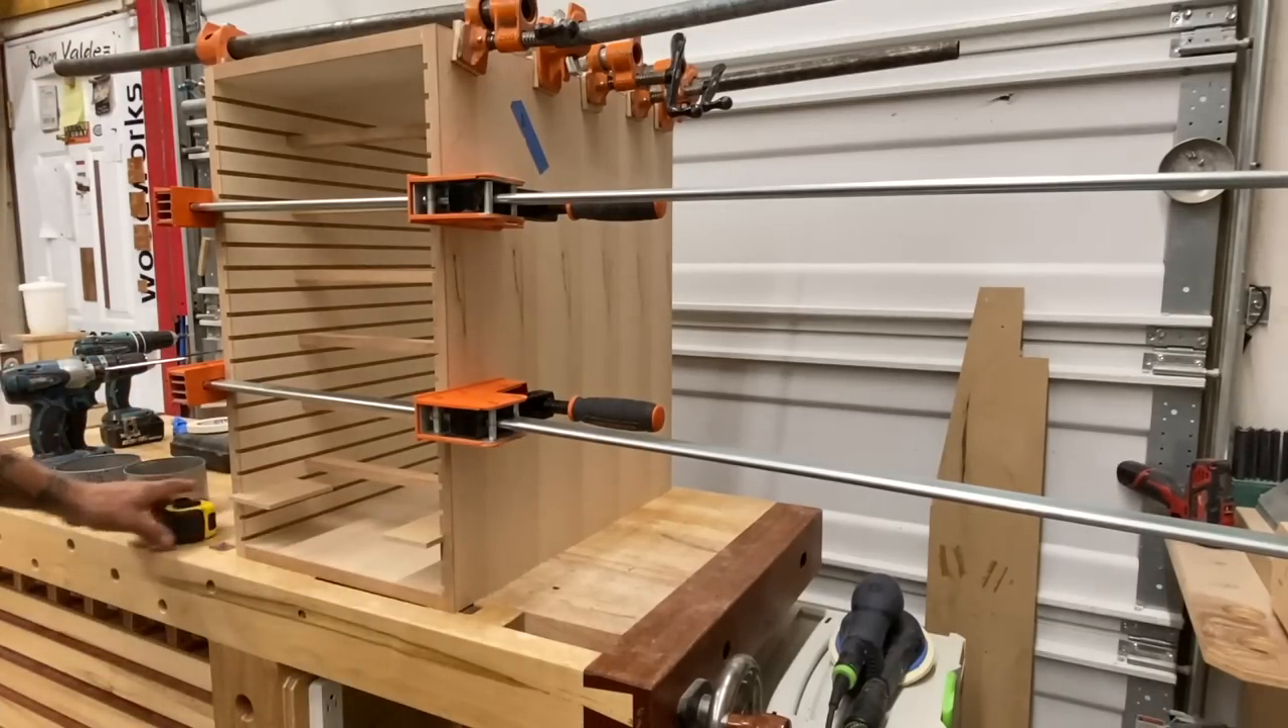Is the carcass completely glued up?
Yes.